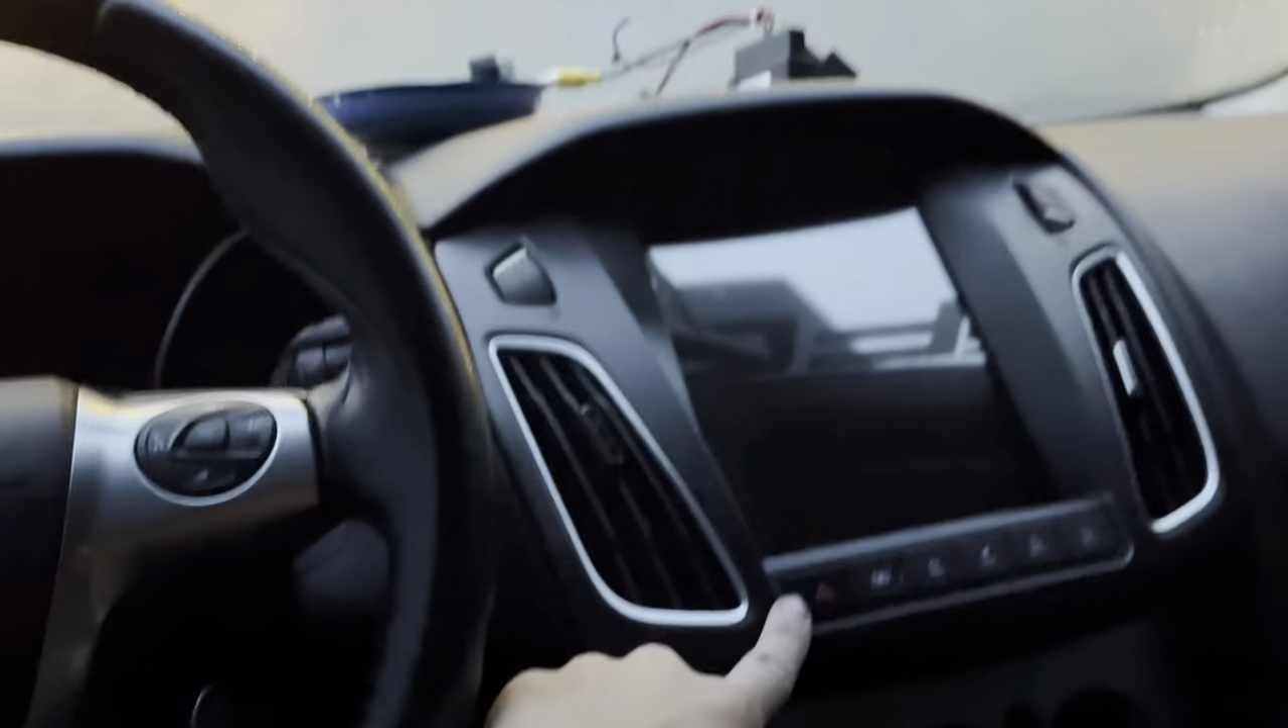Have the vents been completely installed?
Yes.